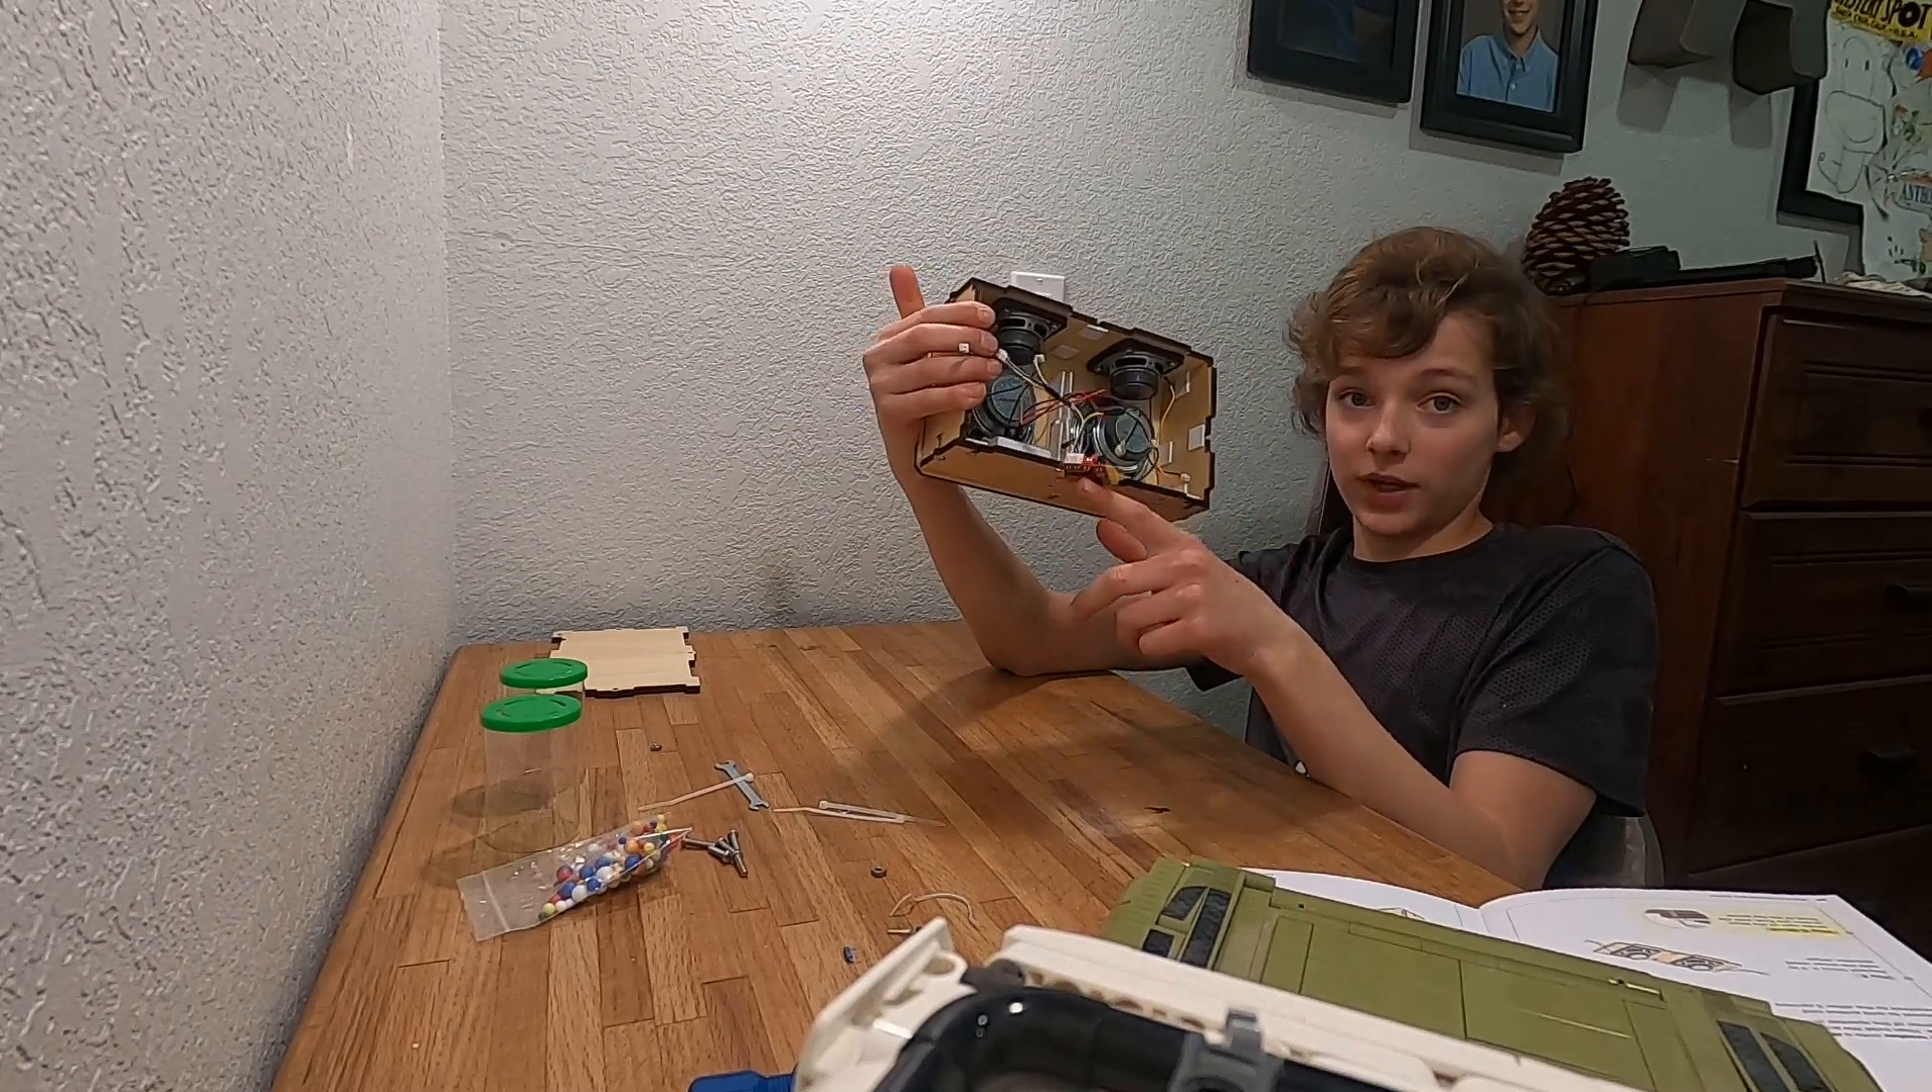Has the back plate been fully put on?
No.